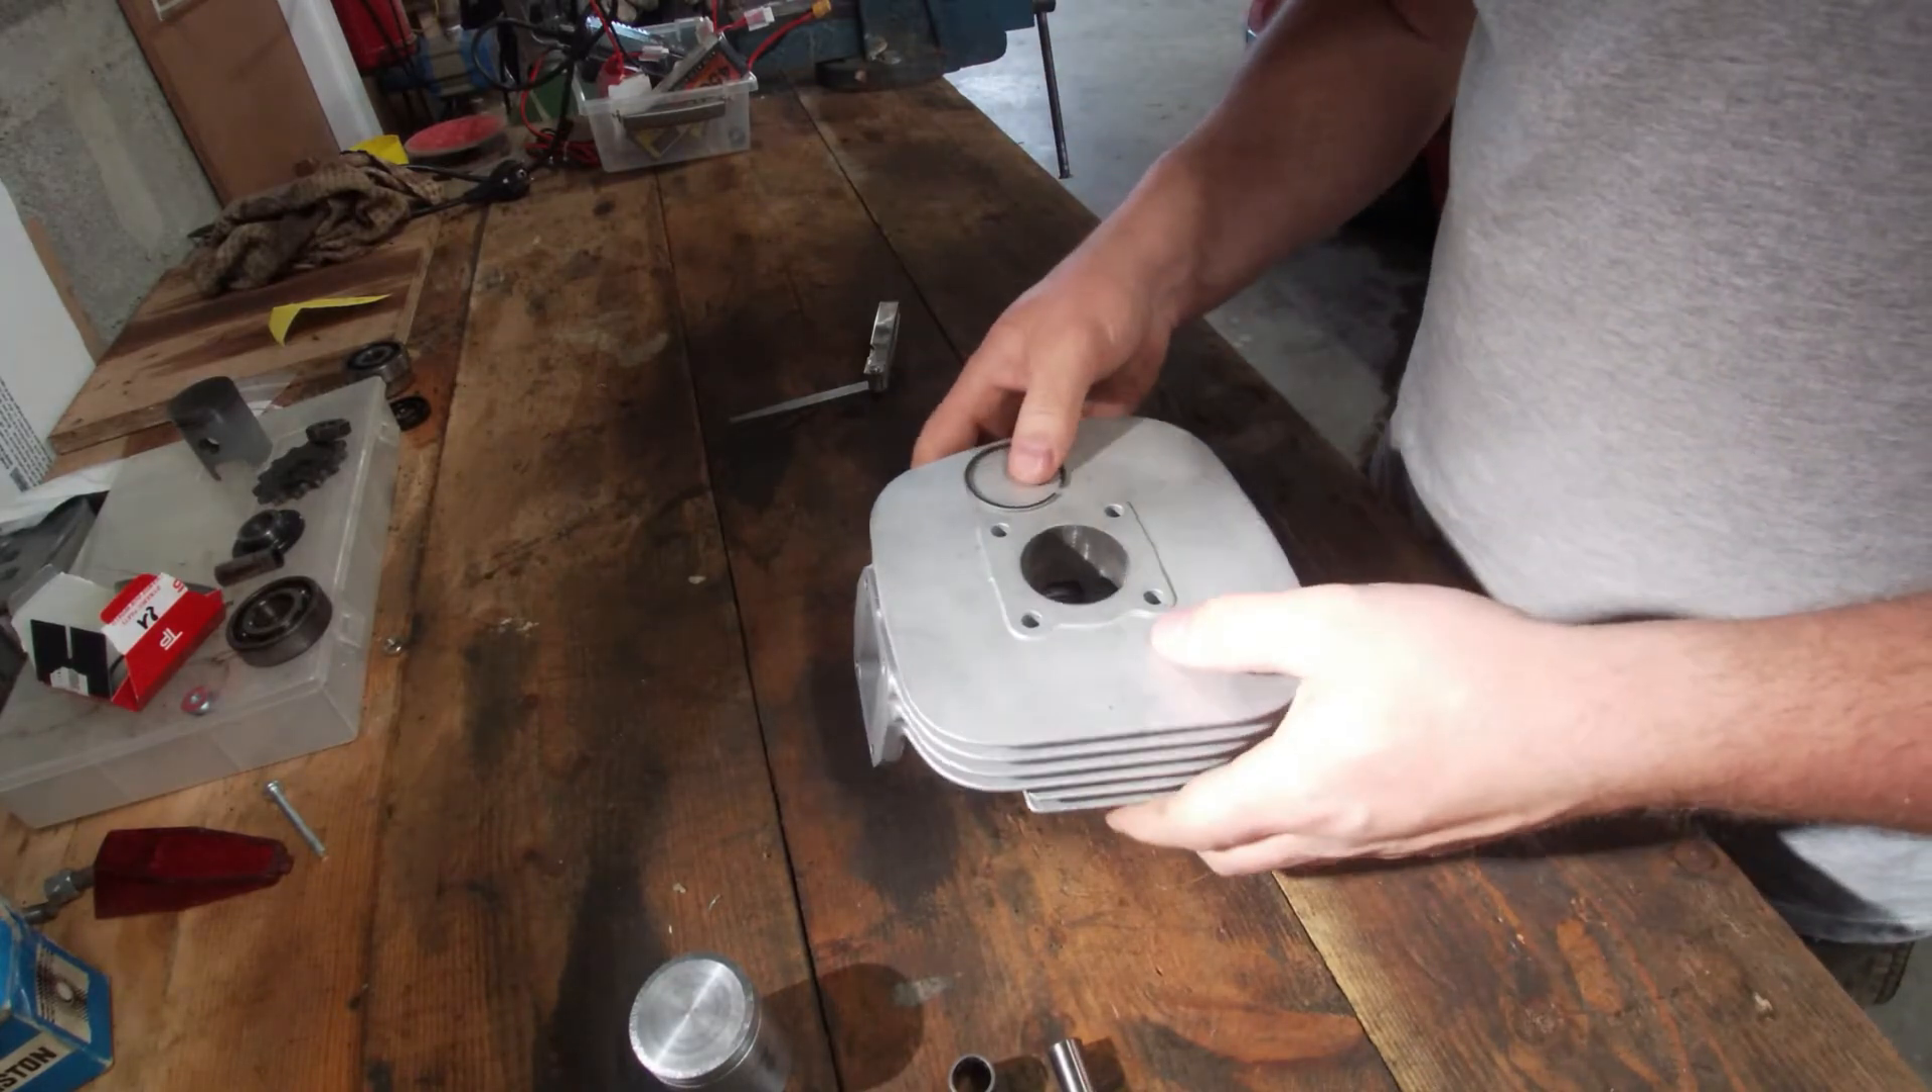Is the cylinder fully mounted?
No.